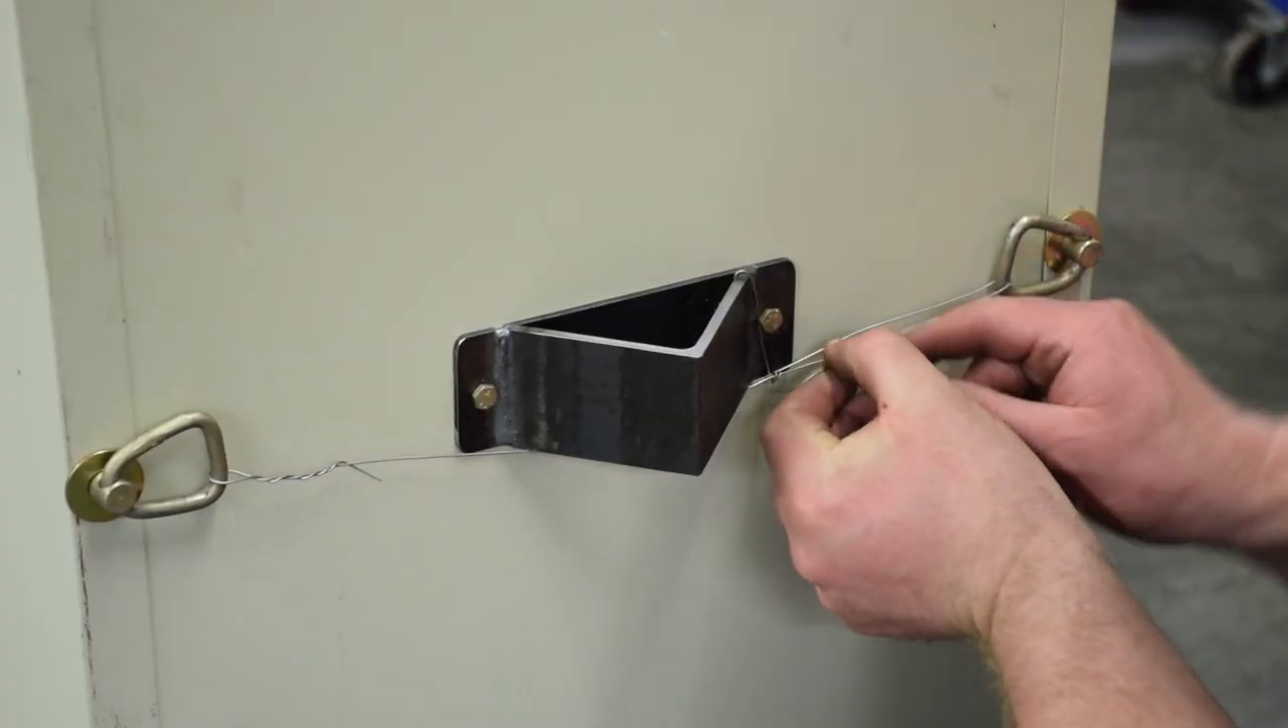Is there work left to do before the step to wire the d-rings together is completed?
Yes.